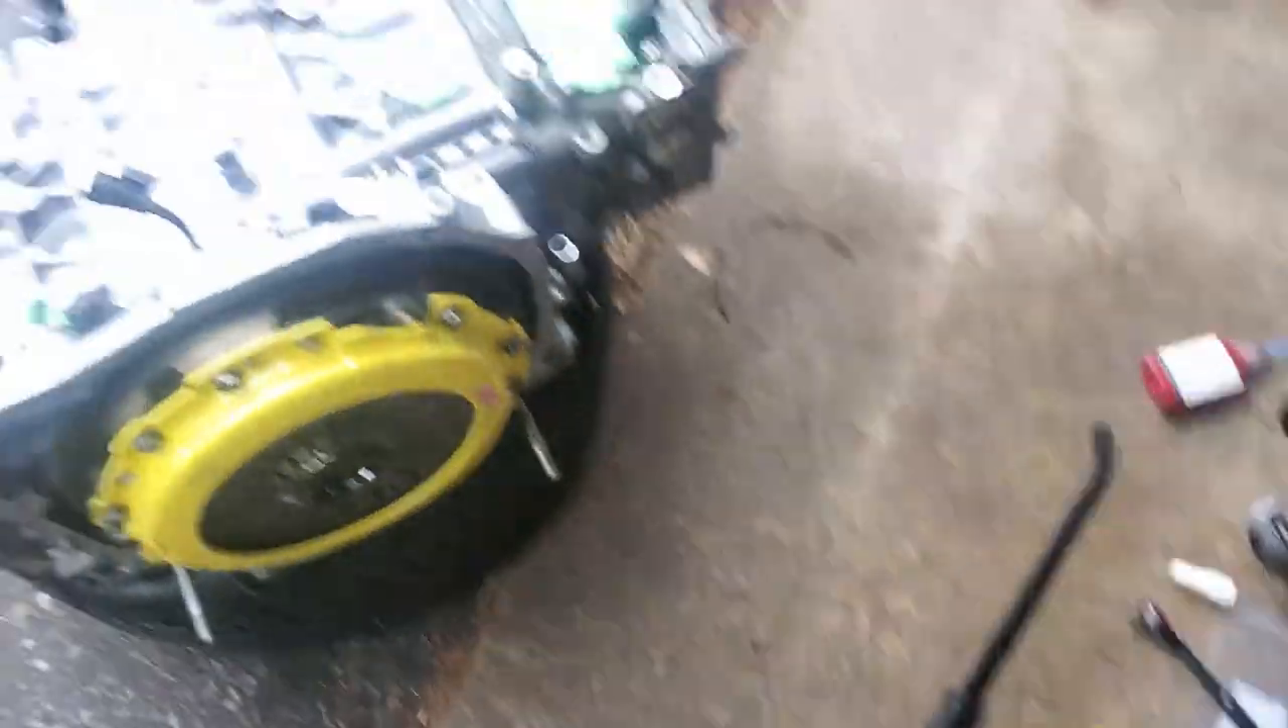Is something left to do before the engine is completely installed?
Yes.